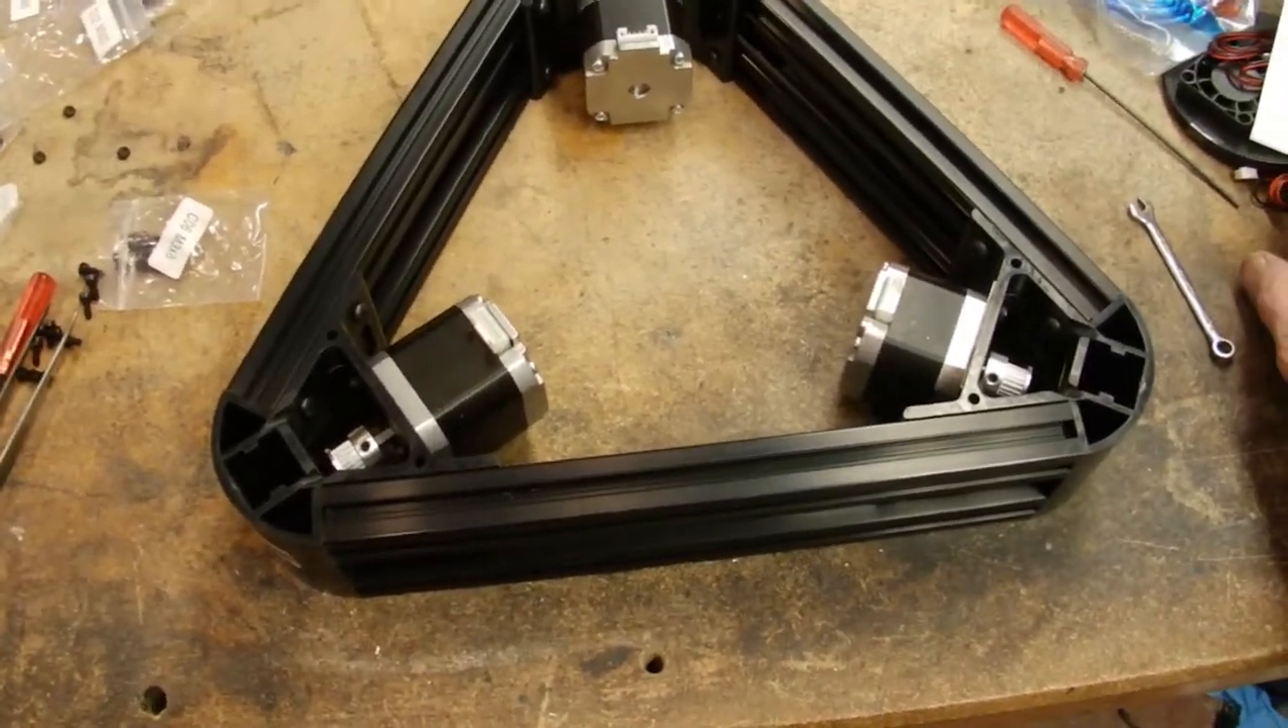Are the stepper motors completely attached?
Yes.